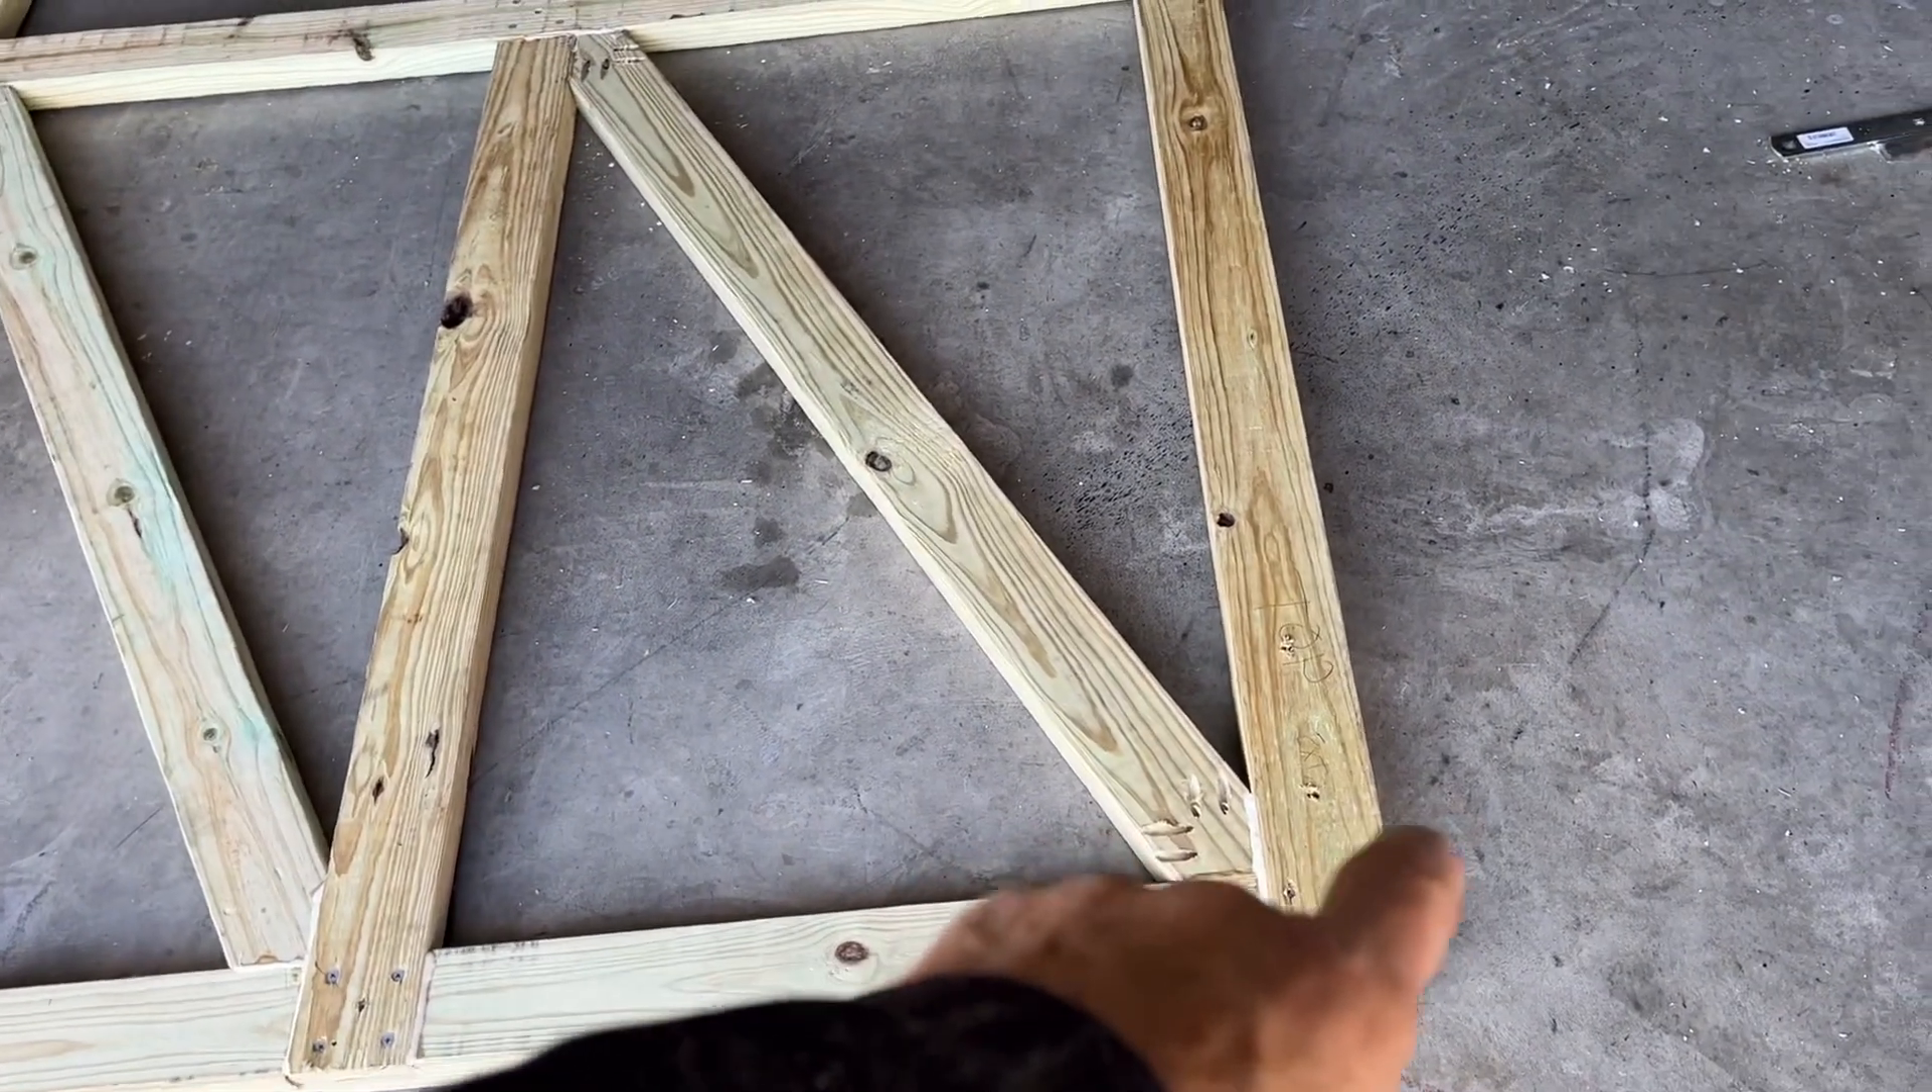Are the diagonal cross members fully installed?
Yes.